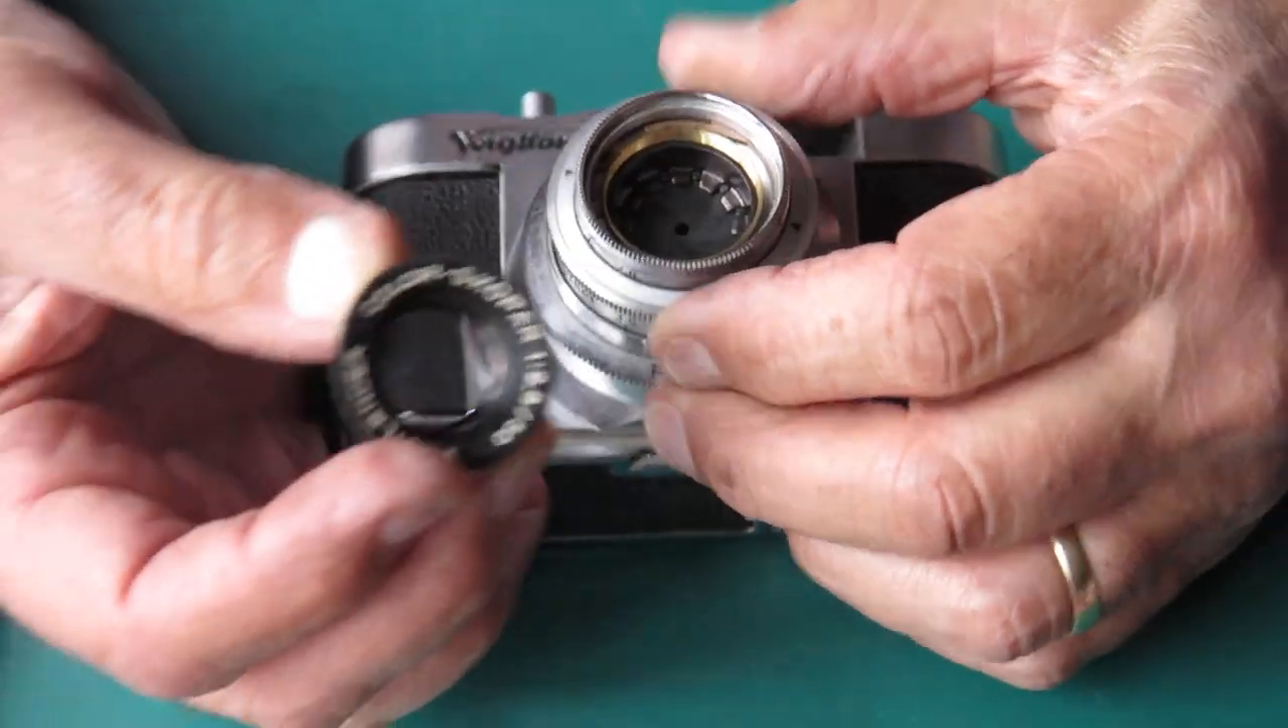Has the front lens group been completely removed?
Yes.